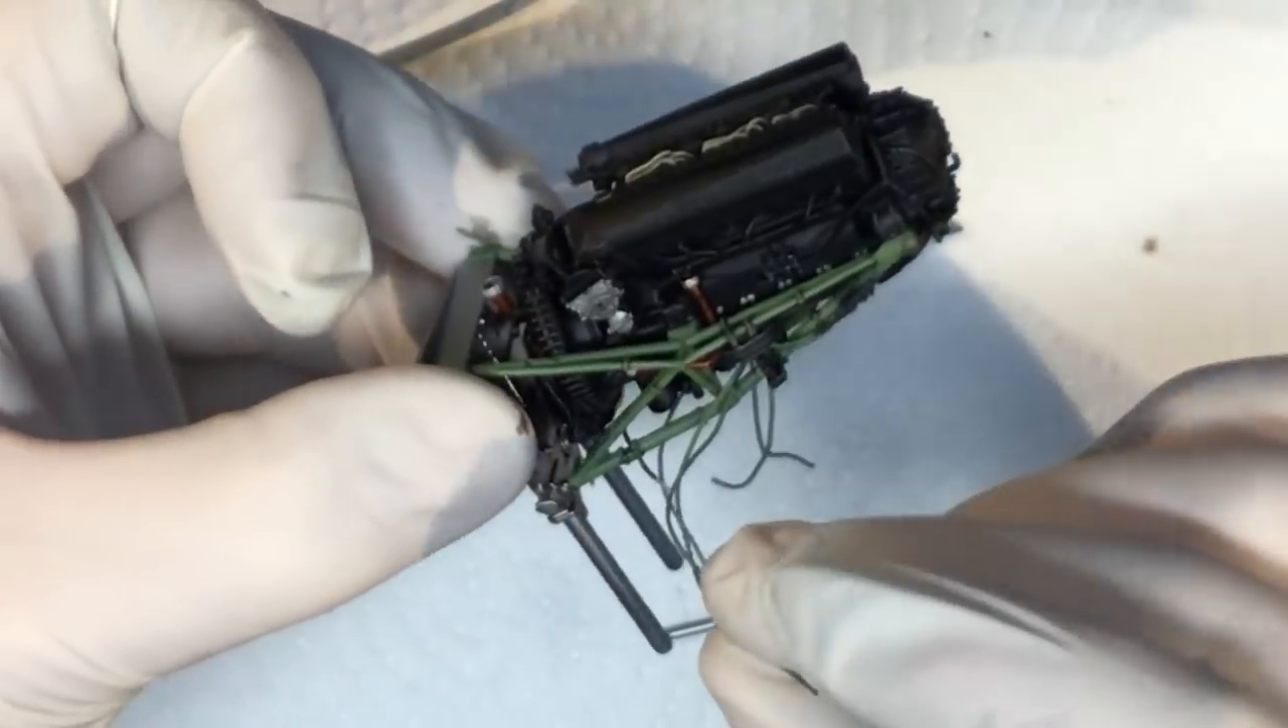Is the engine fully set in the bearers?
Yes.